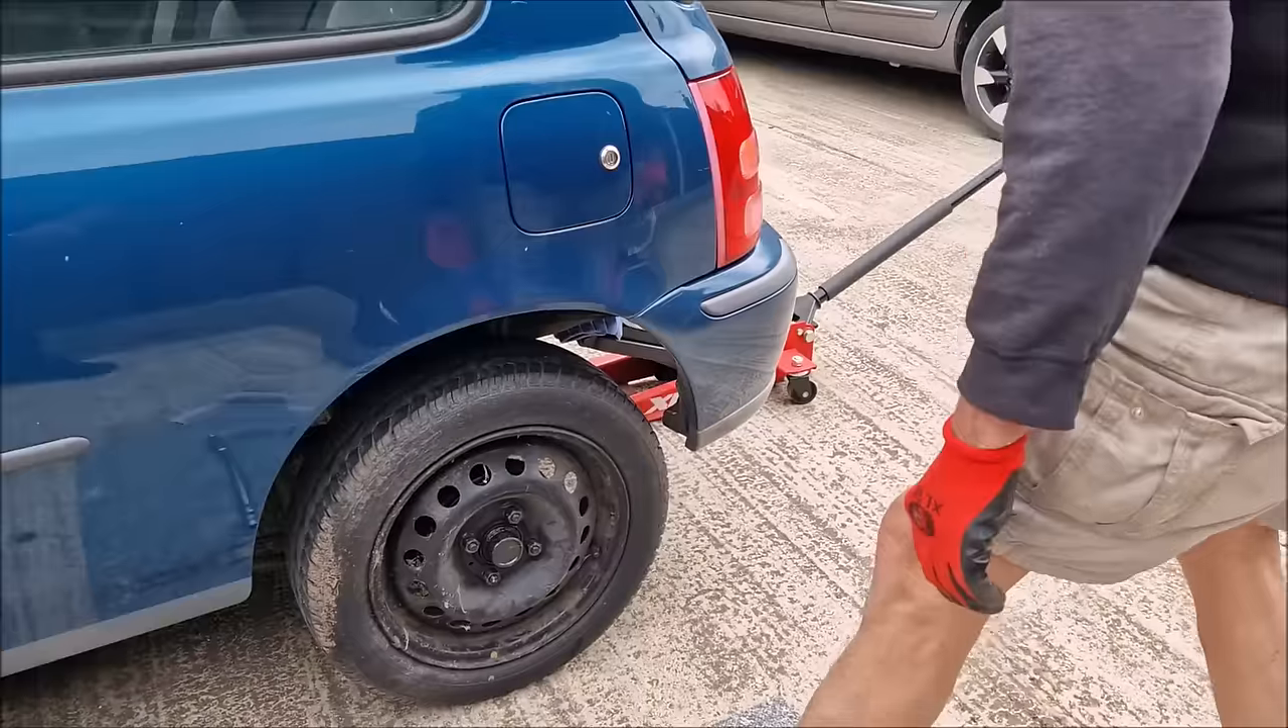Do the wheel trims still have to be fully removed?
No.